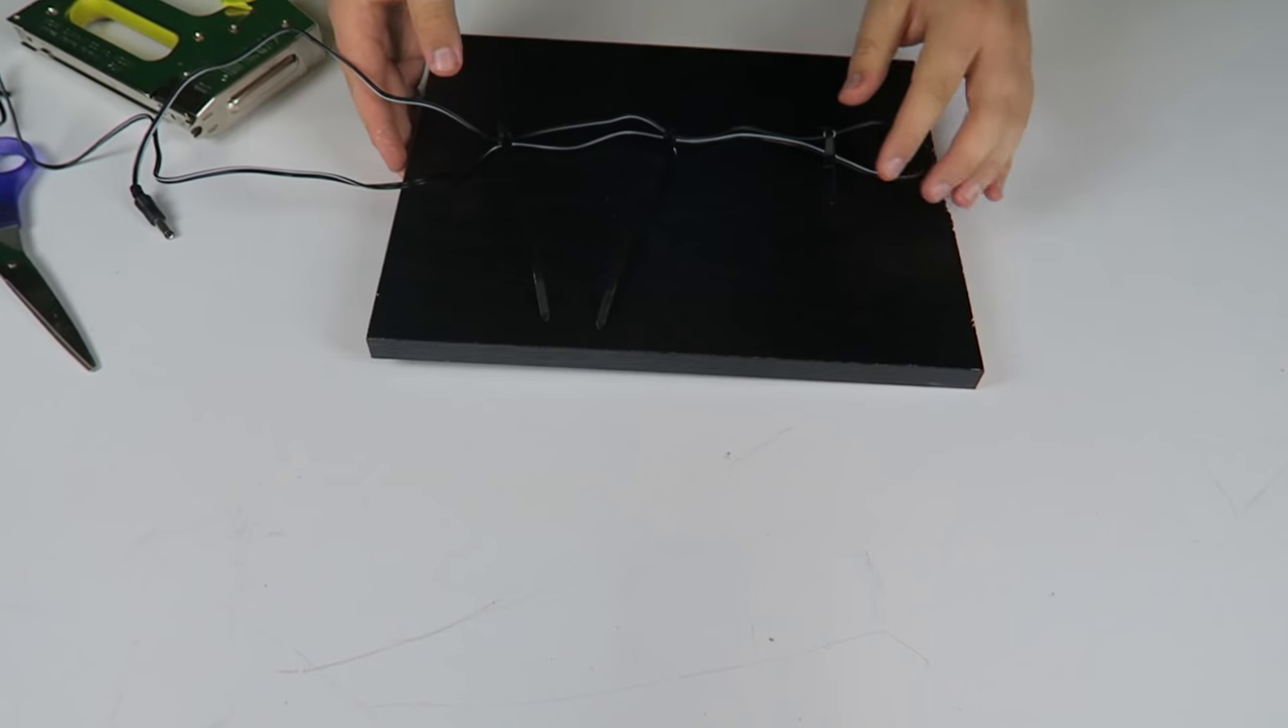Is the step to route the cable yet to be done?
No.